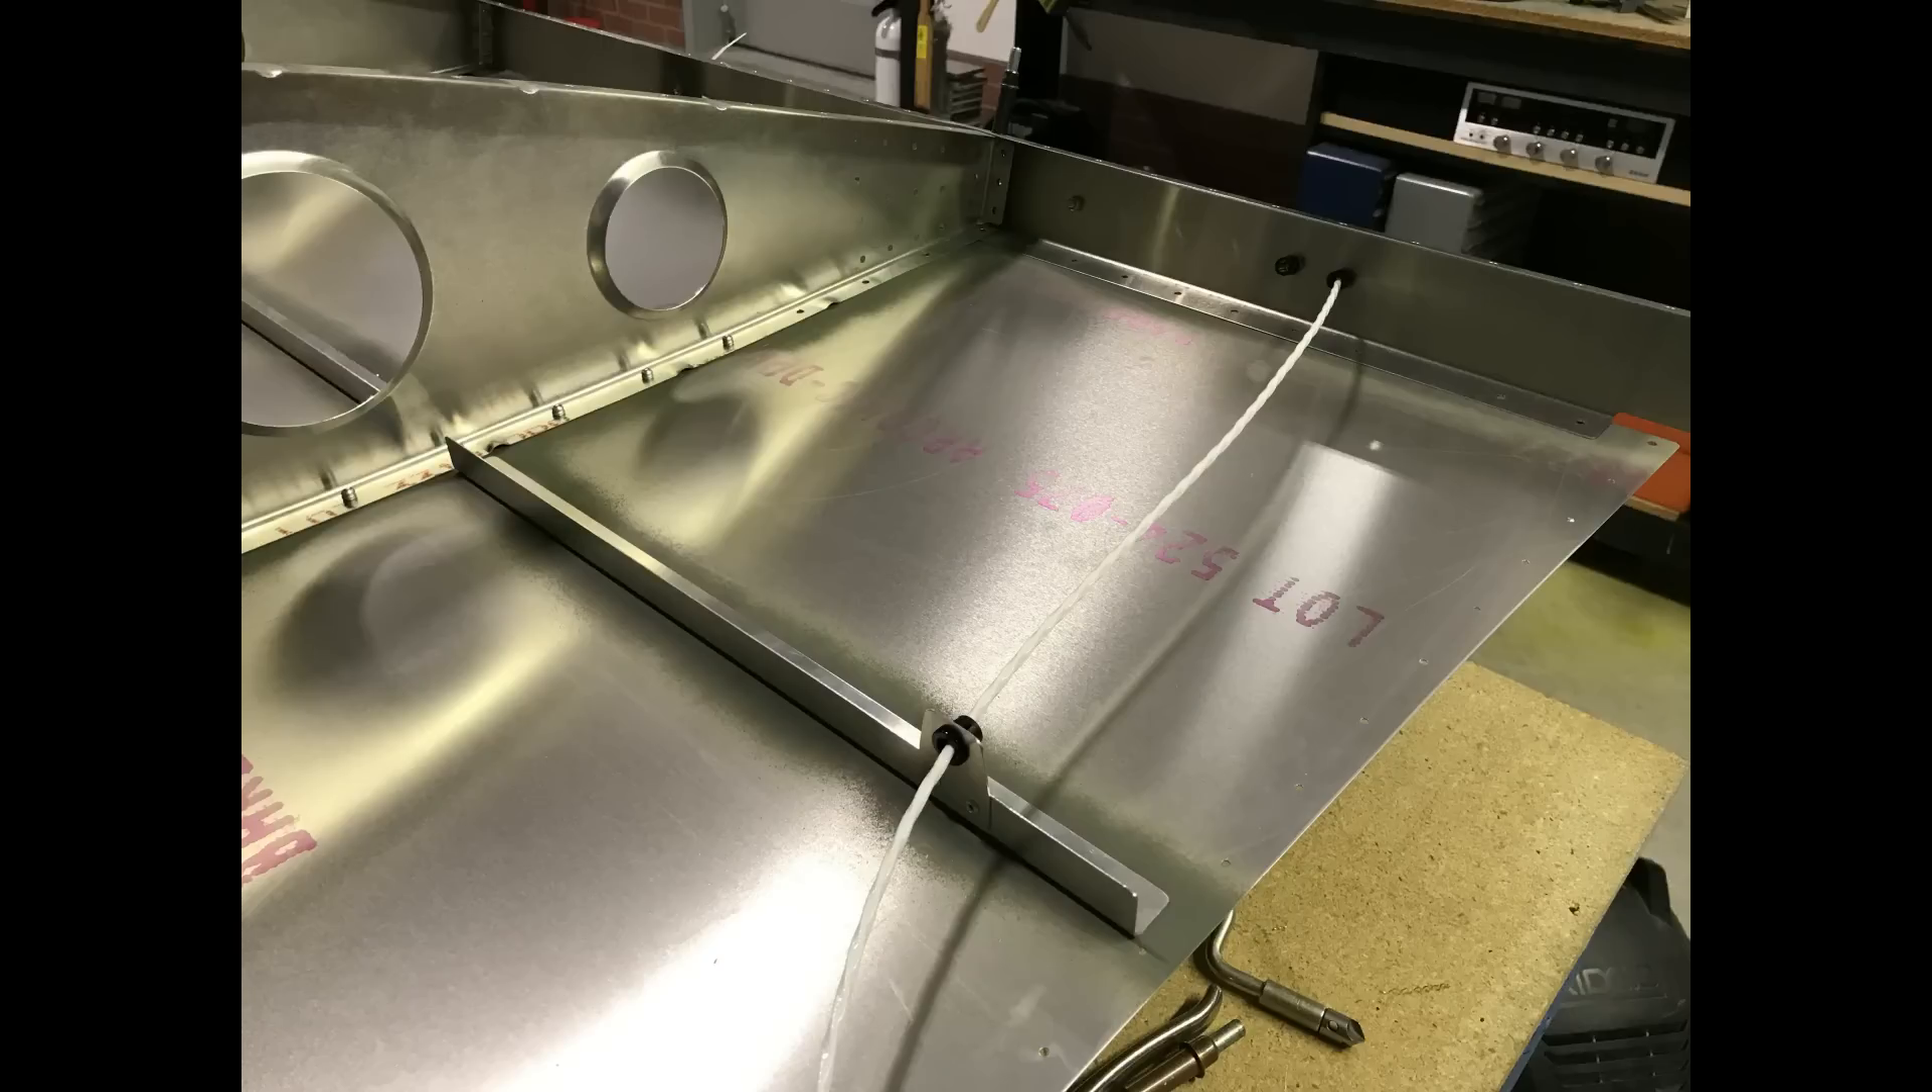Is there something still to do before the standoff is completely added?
No.